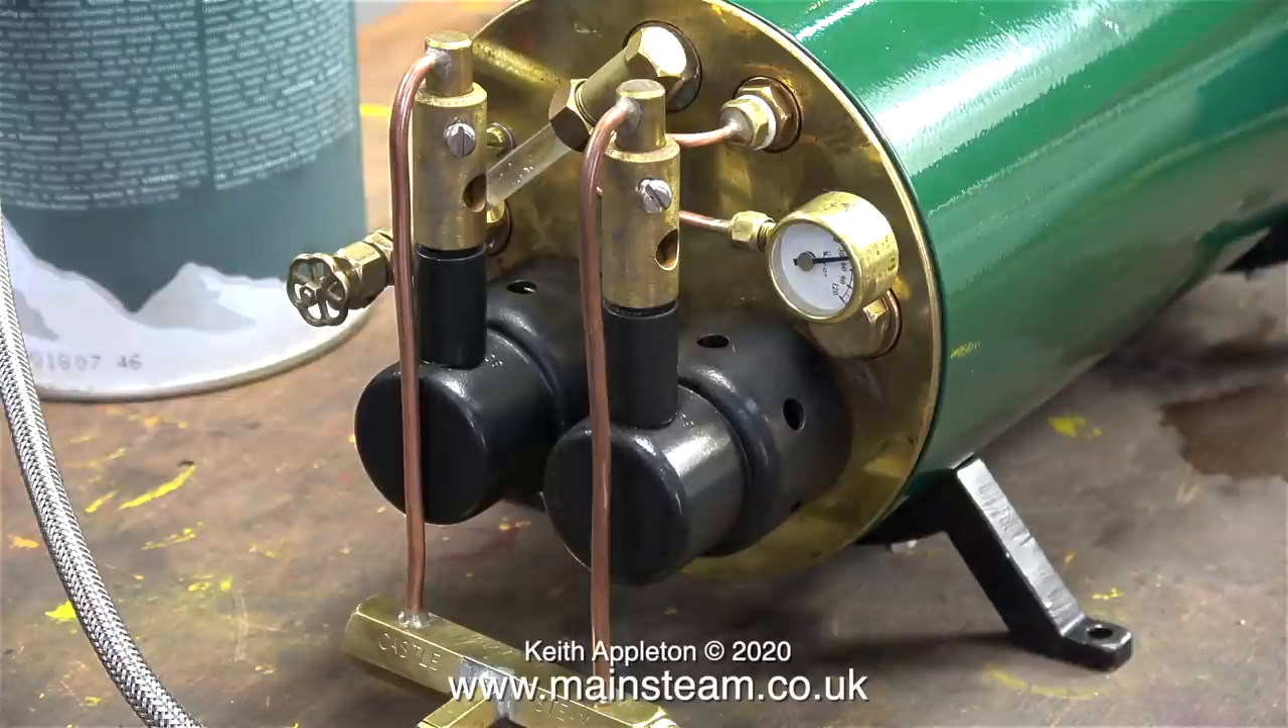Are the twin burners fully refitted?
Yes.